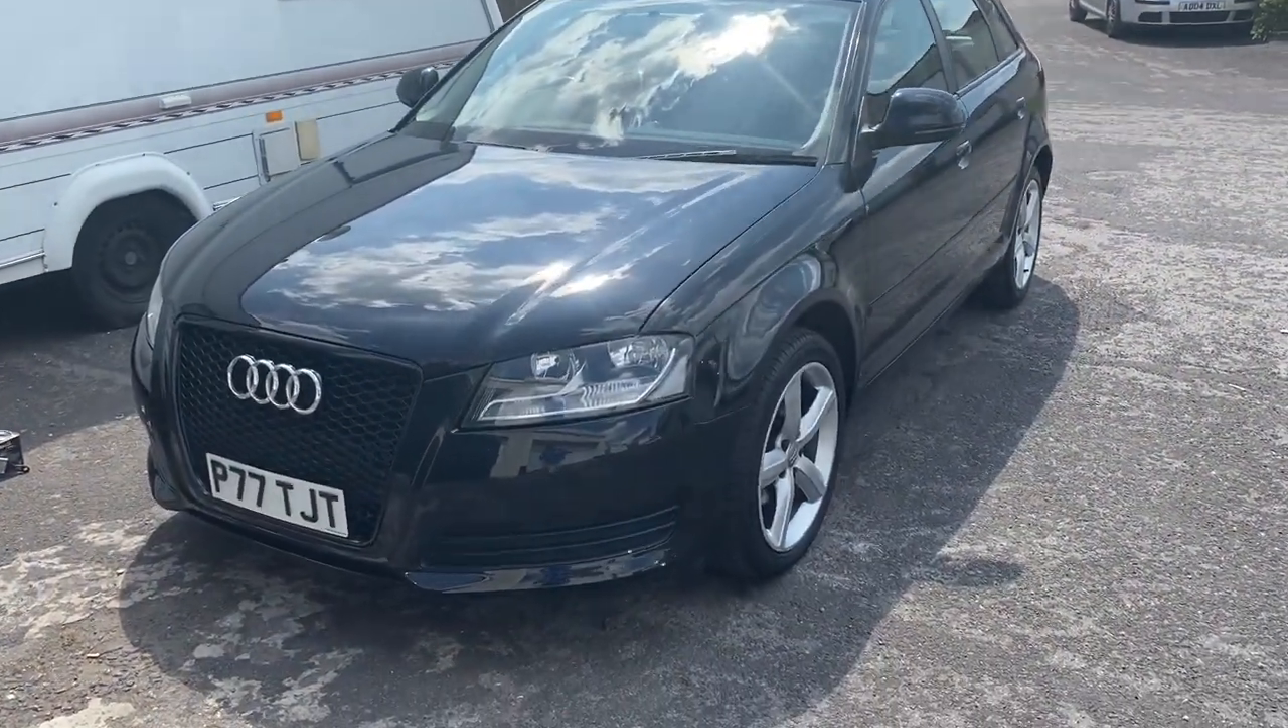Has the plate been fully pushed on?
Yes.